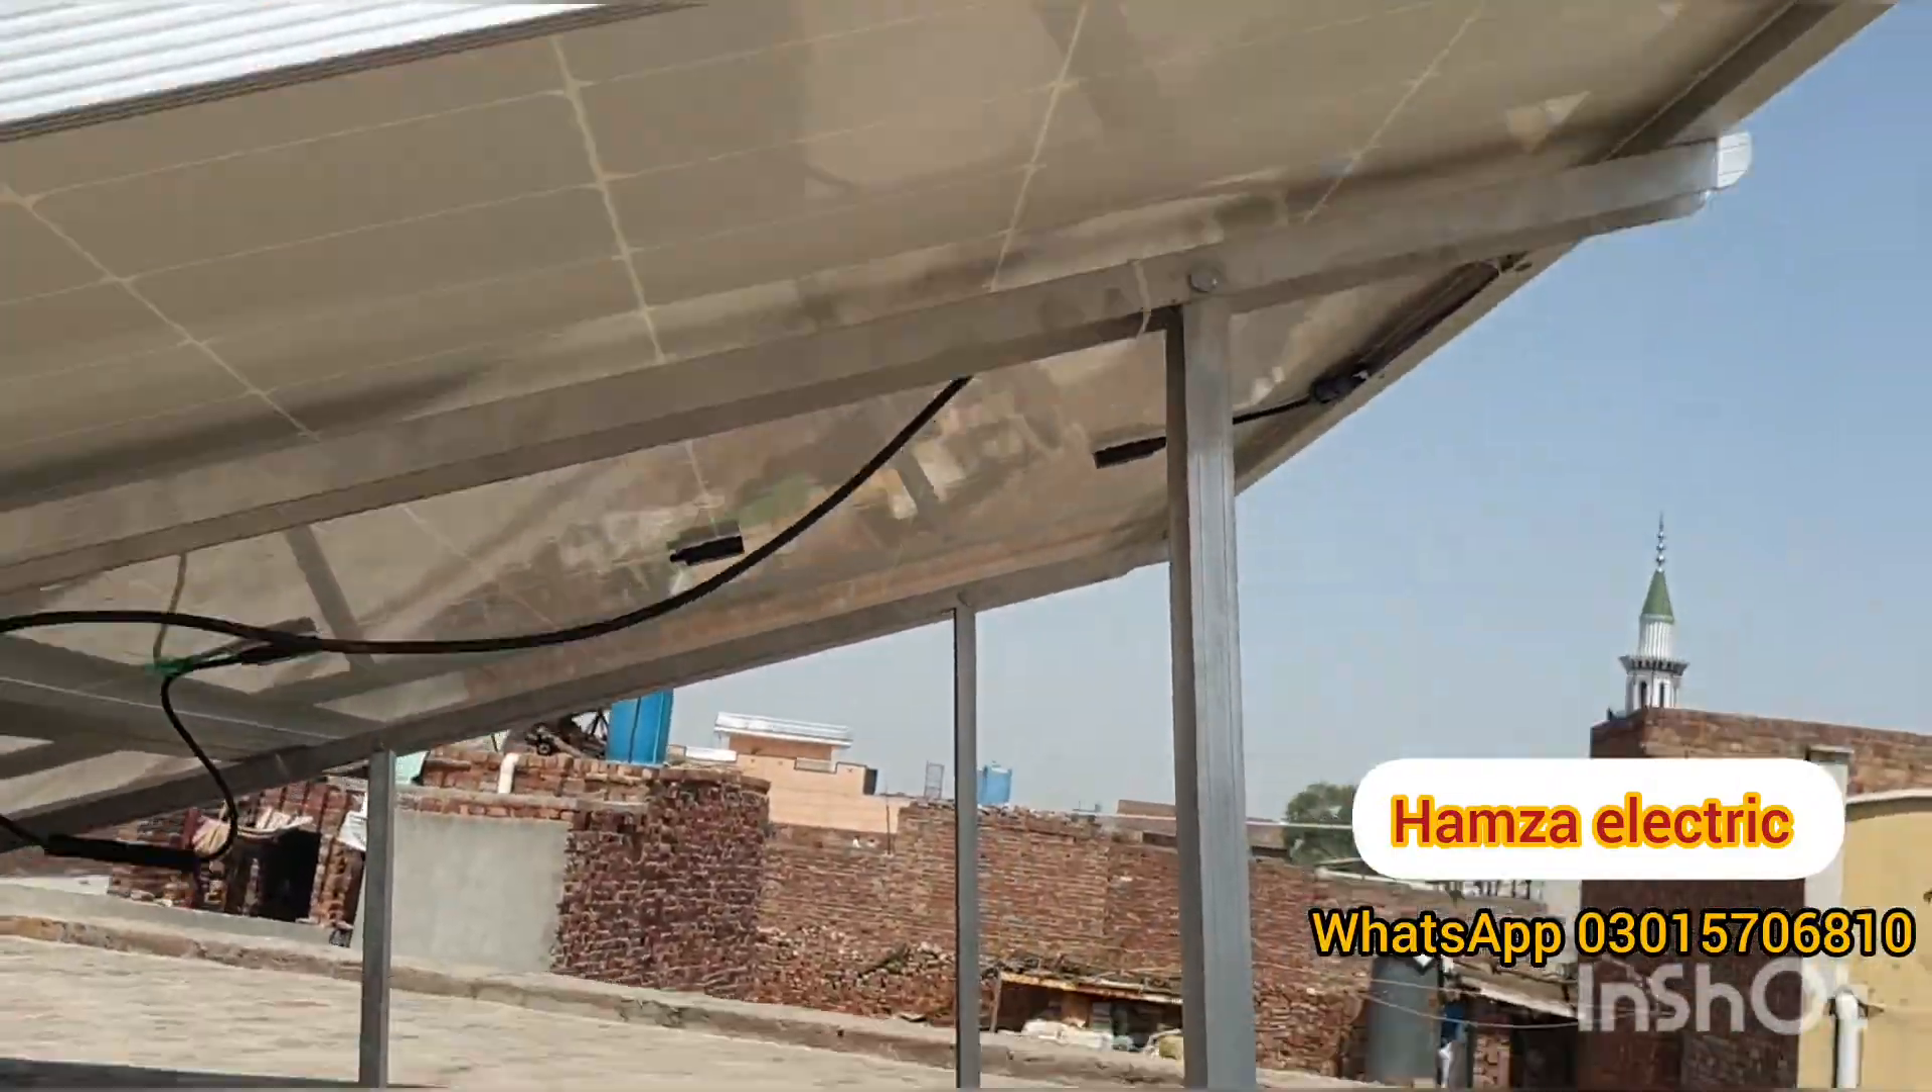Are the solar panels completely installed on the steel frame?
Yes.